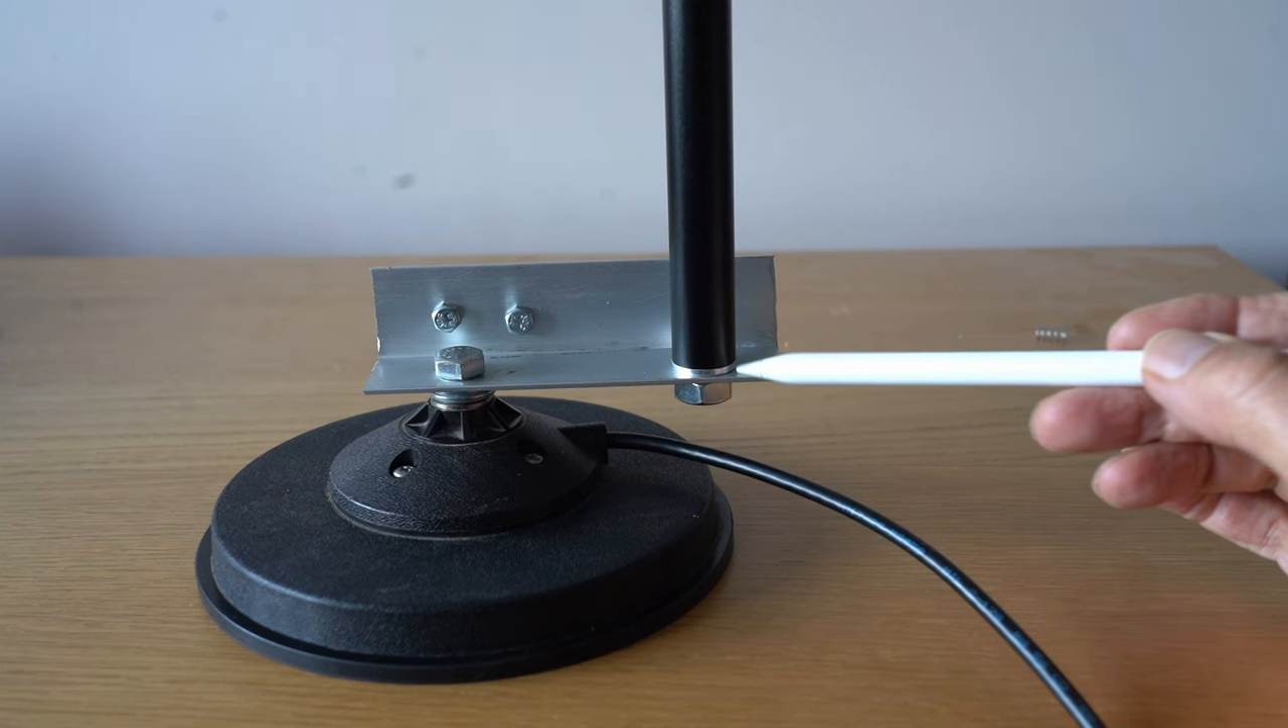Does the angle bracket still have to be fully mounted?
No.